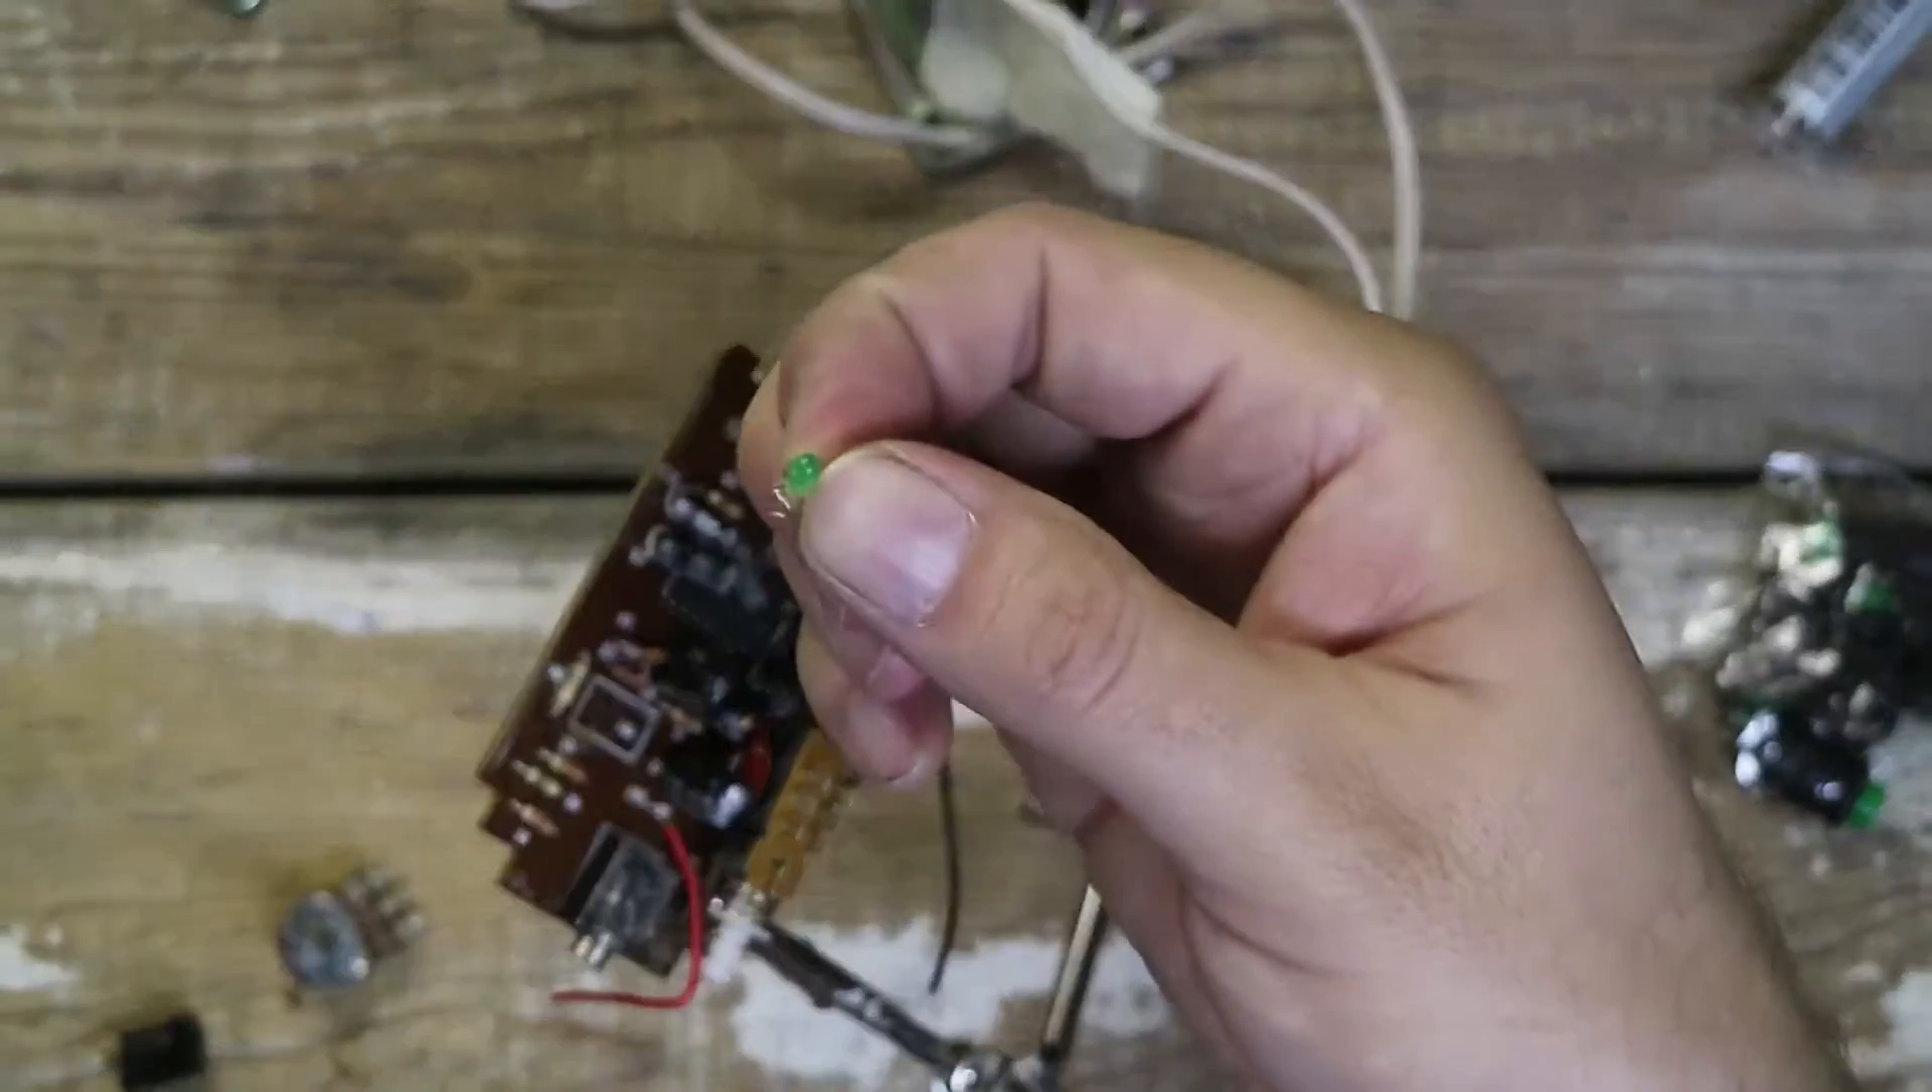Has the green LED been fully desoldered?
Yes.